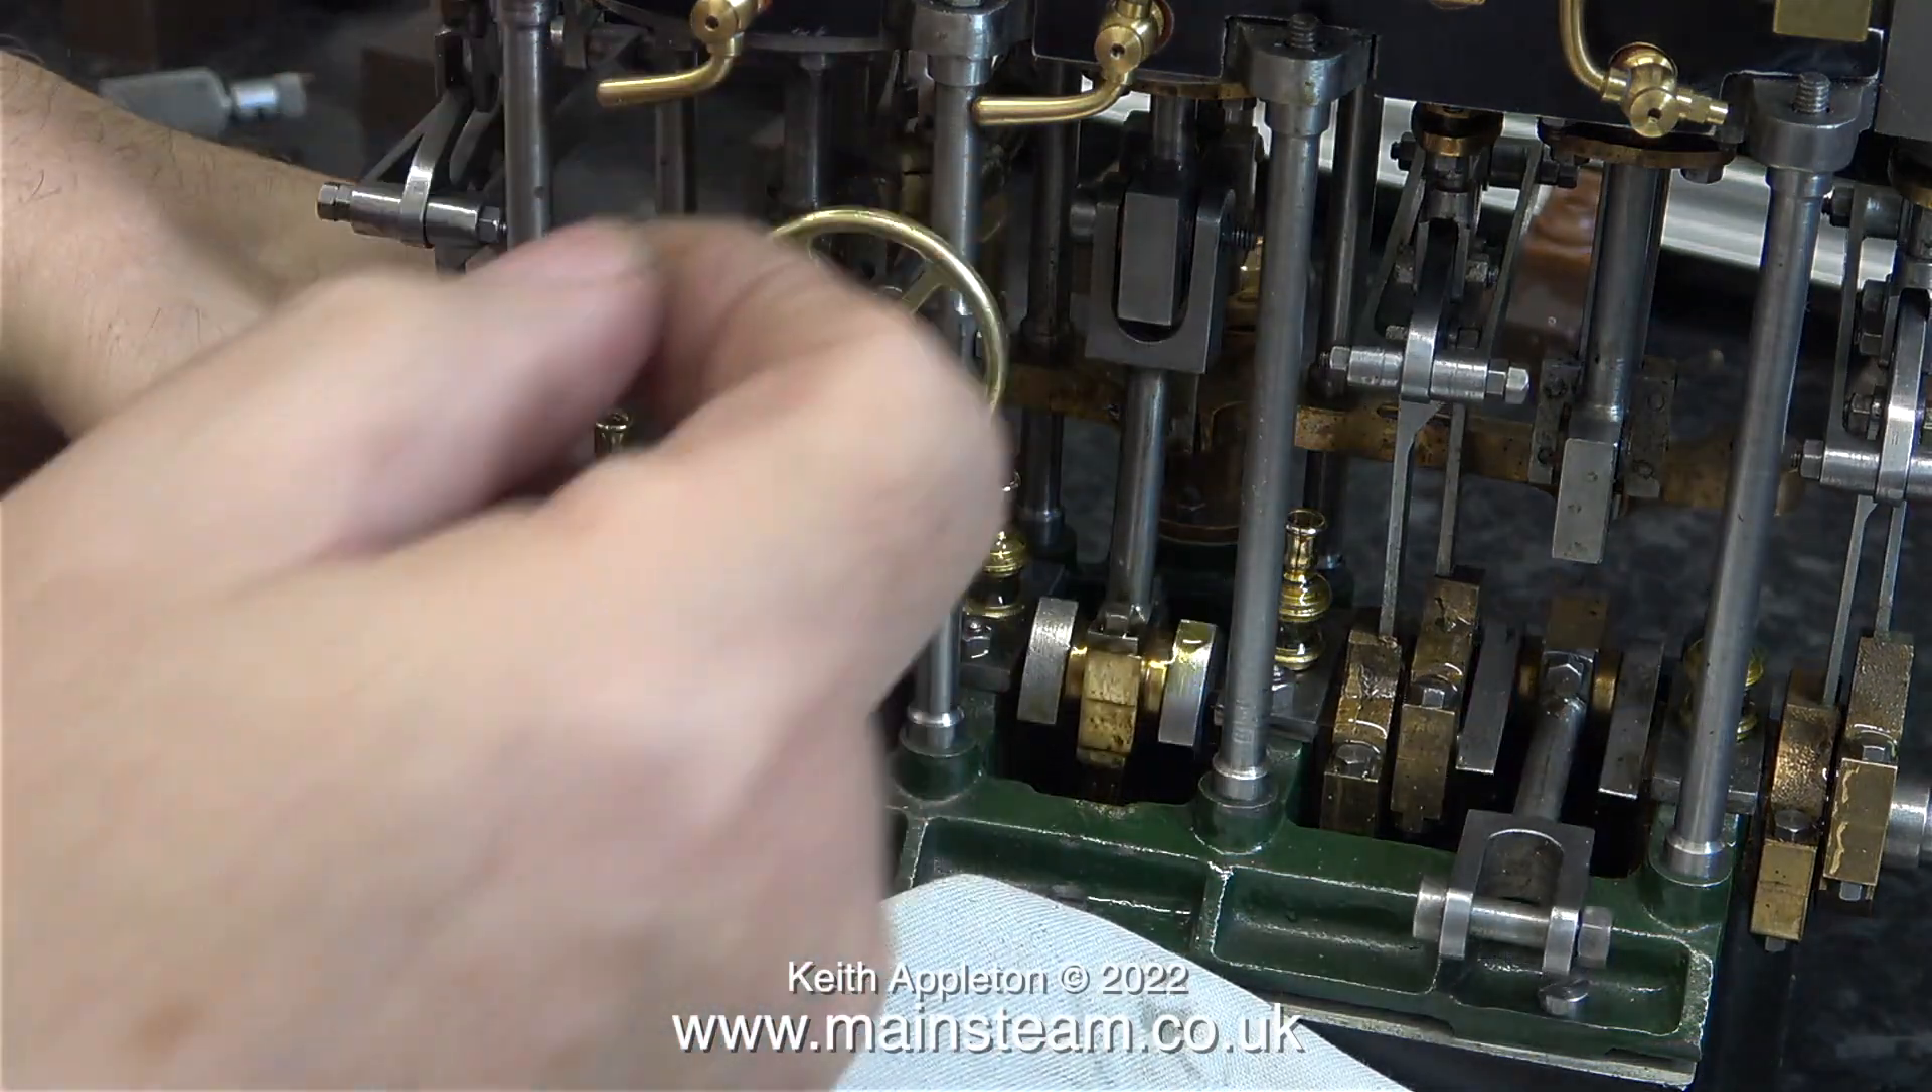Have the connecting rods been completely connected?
No.